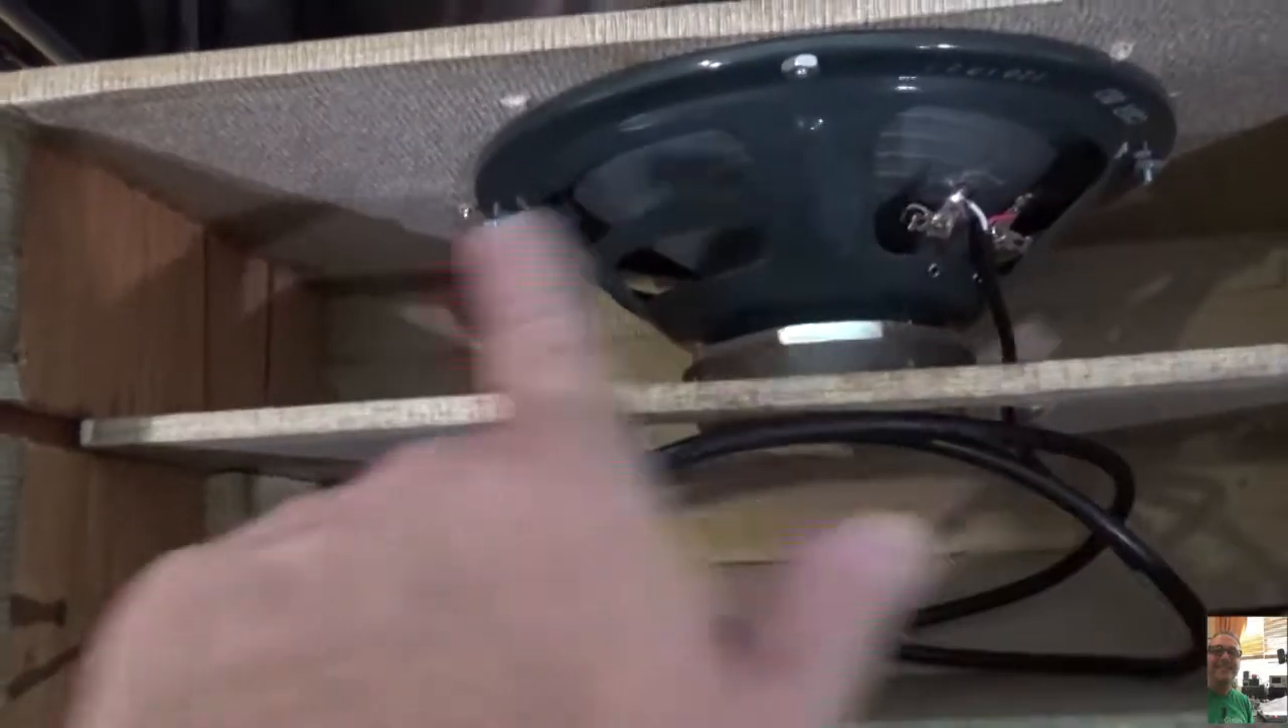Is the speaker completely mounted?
Yes.